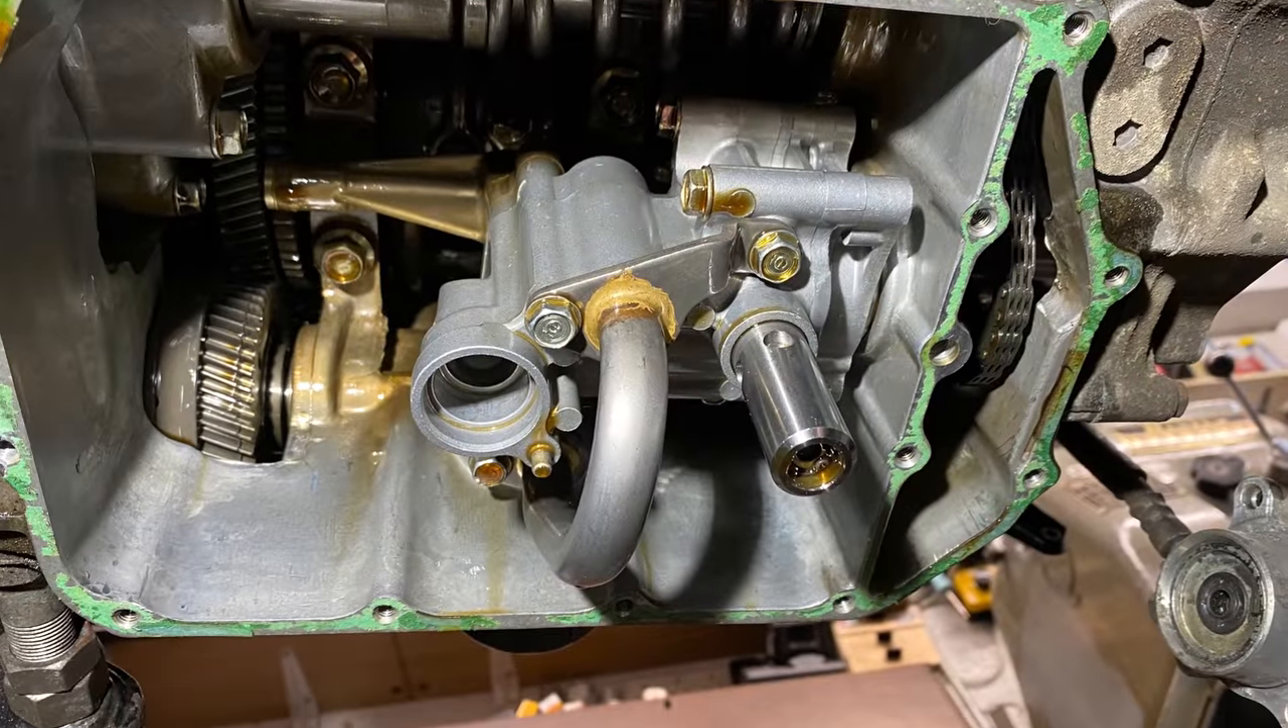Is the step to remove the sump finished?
Yes.